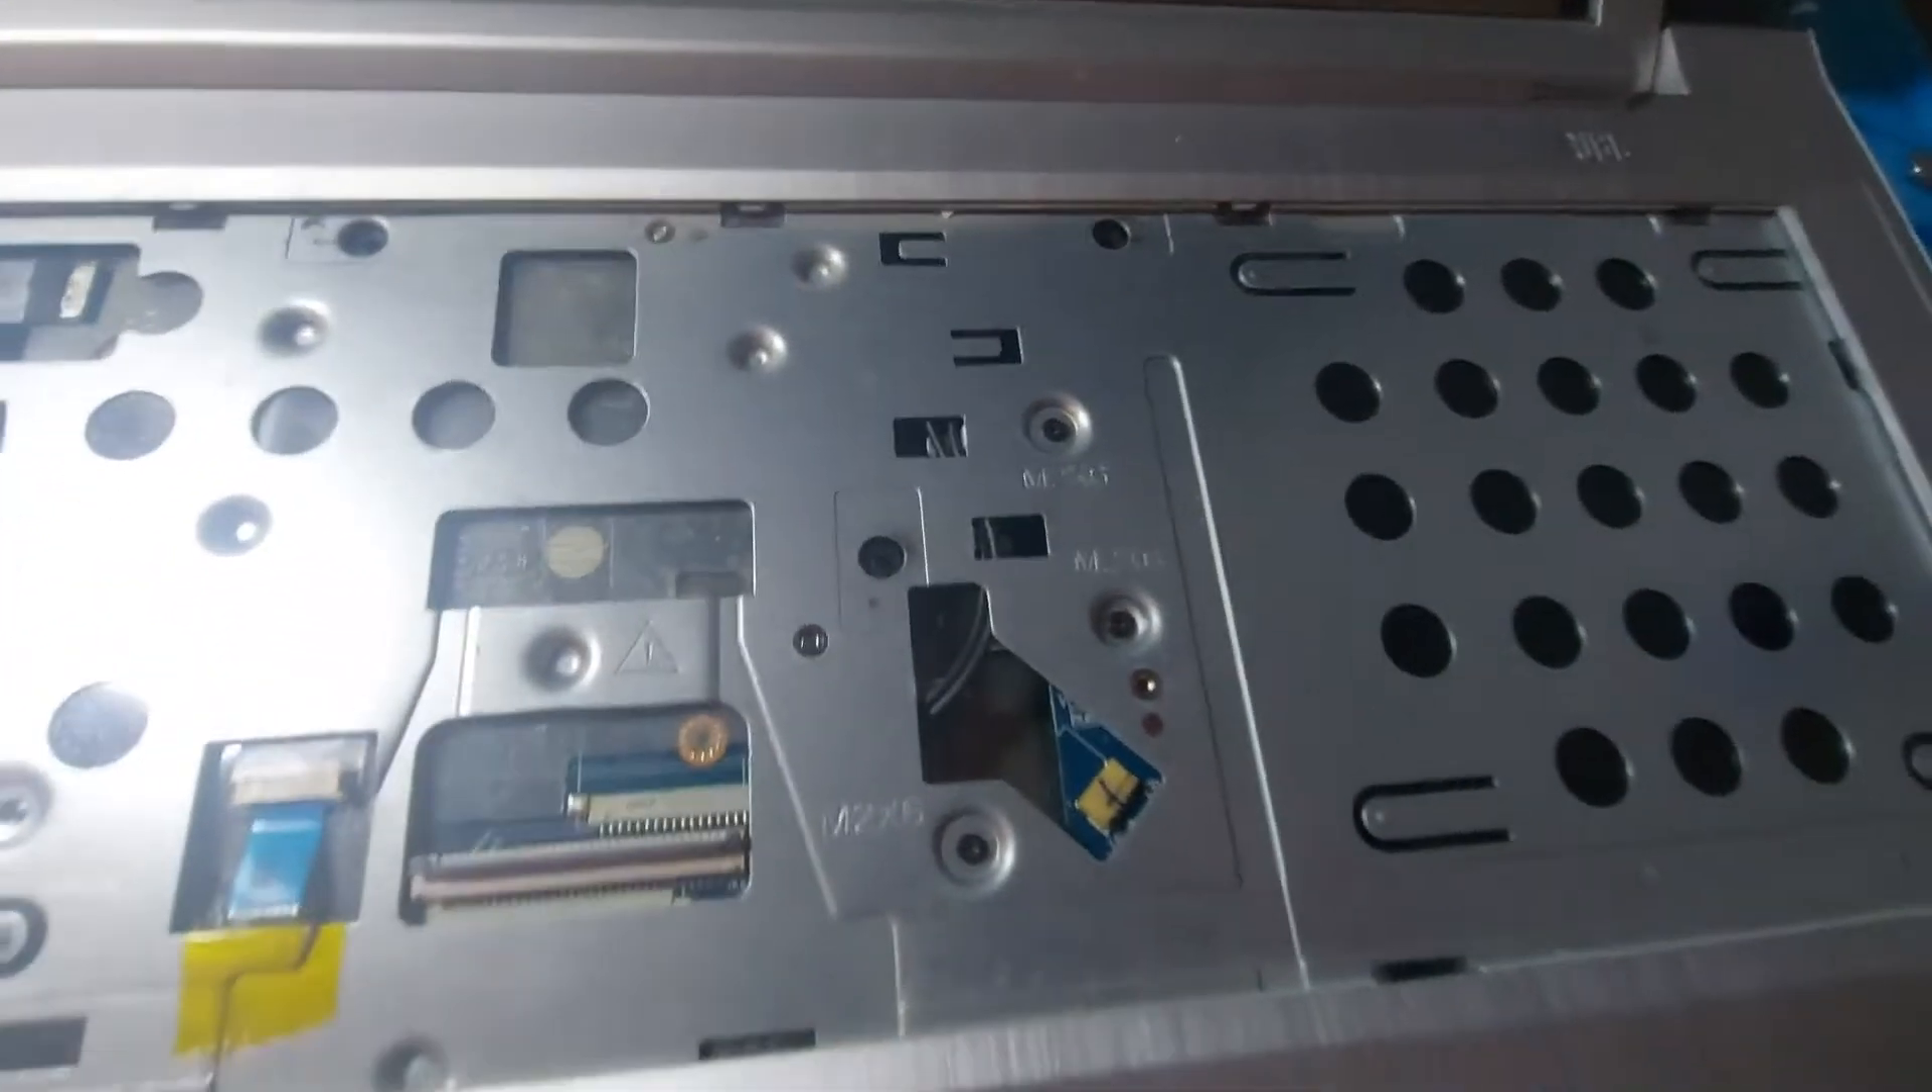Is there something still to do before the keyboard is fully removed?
No.